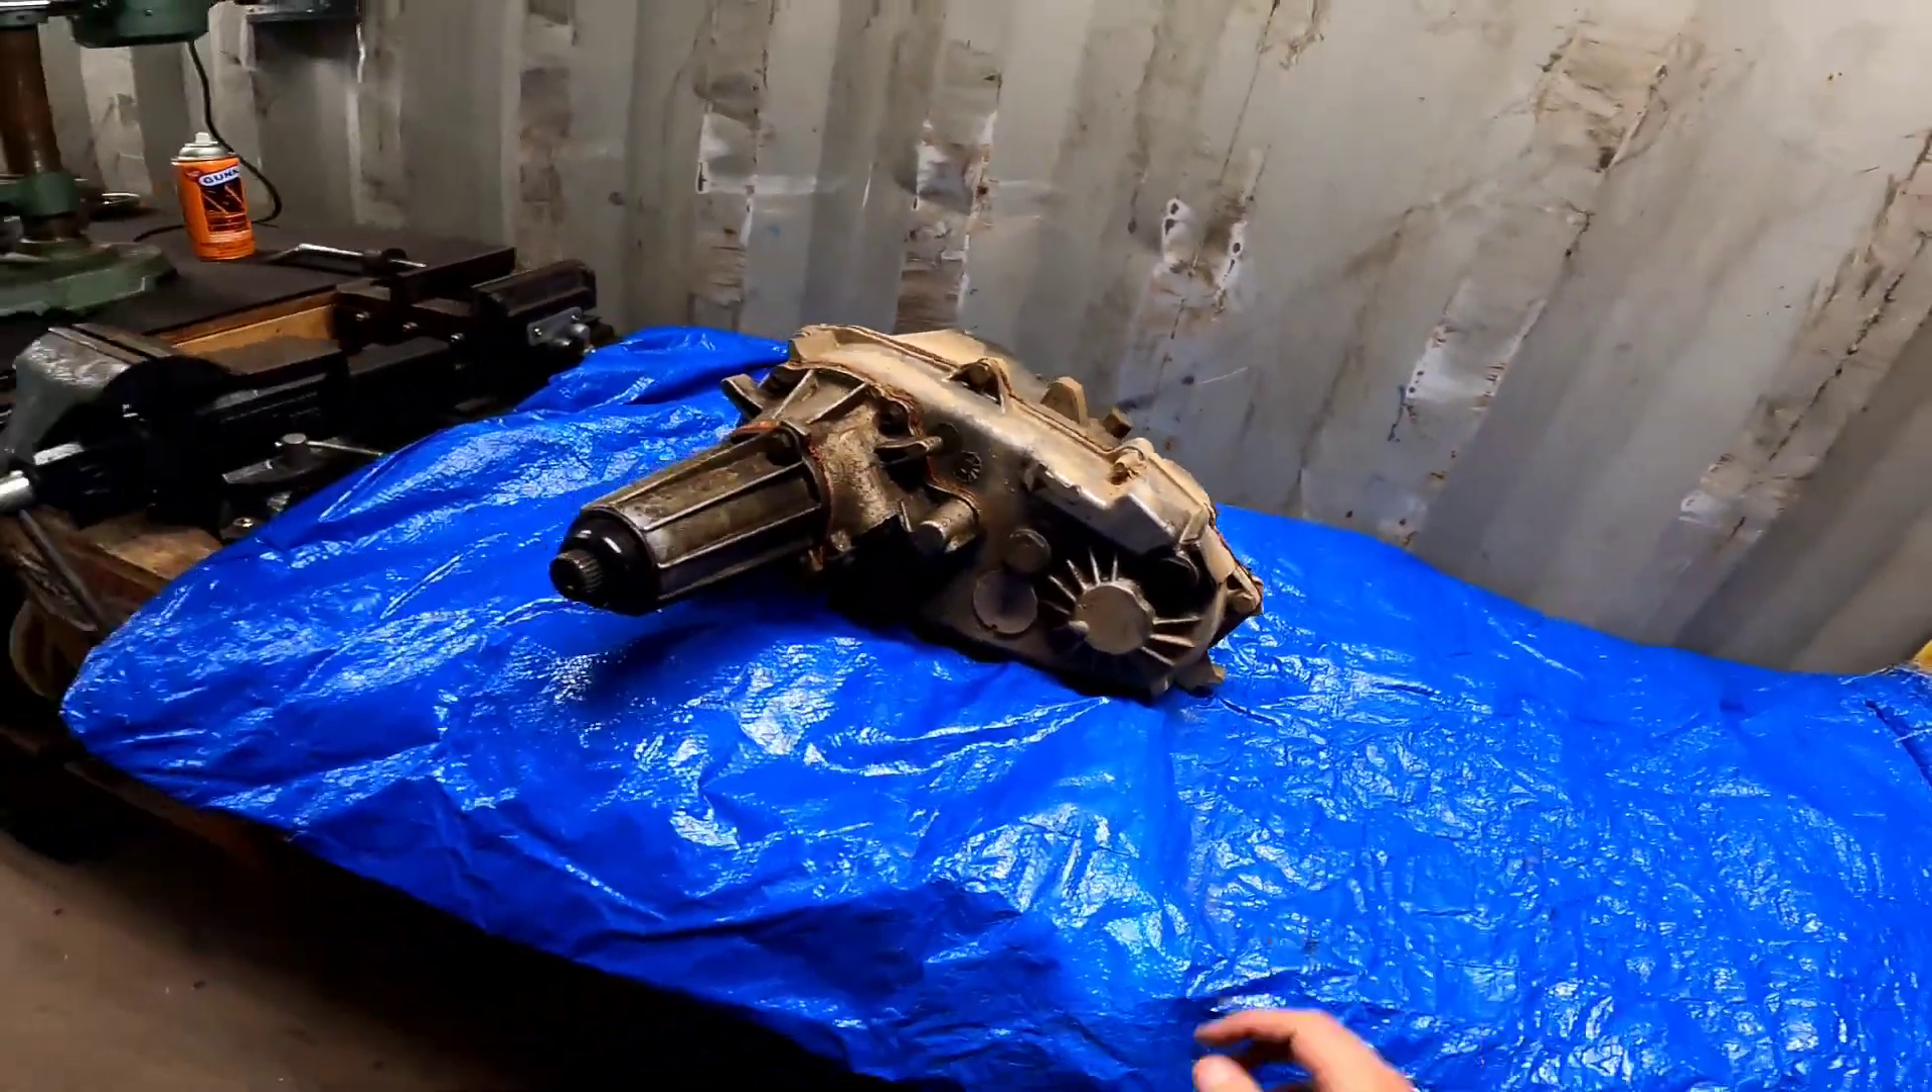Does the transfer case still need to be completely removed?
No.